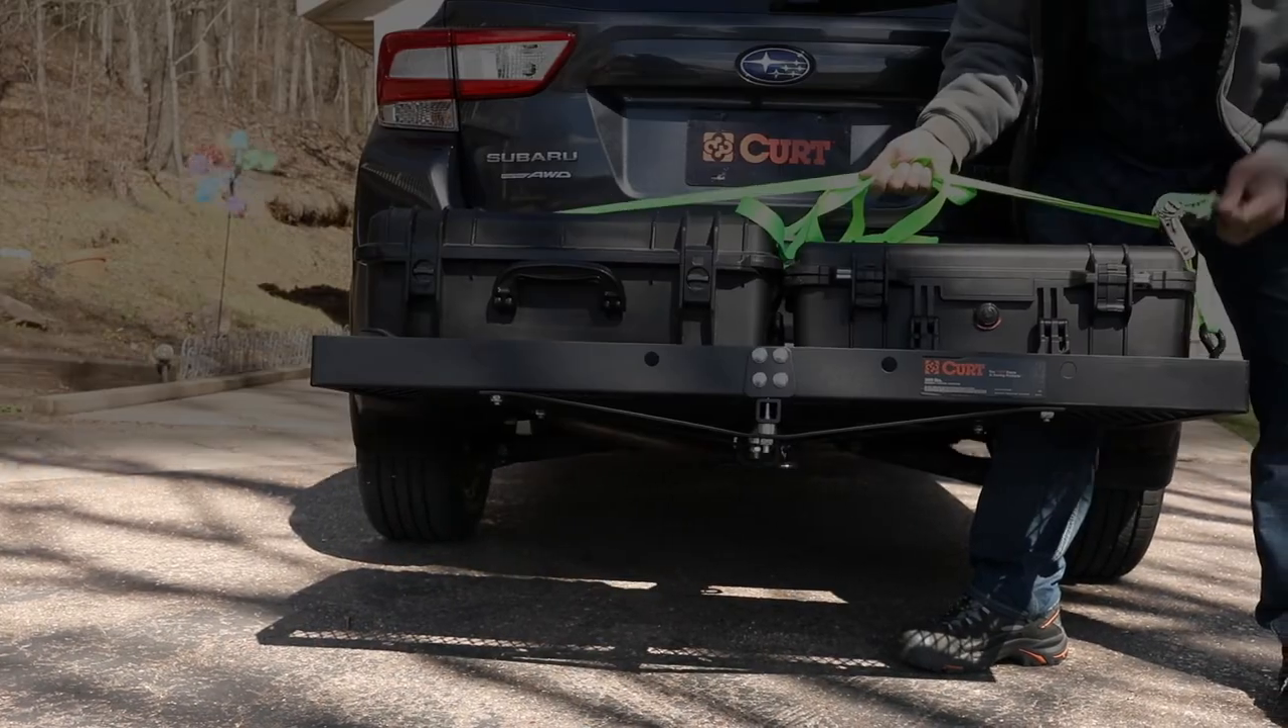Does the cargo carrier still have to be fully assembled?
No.